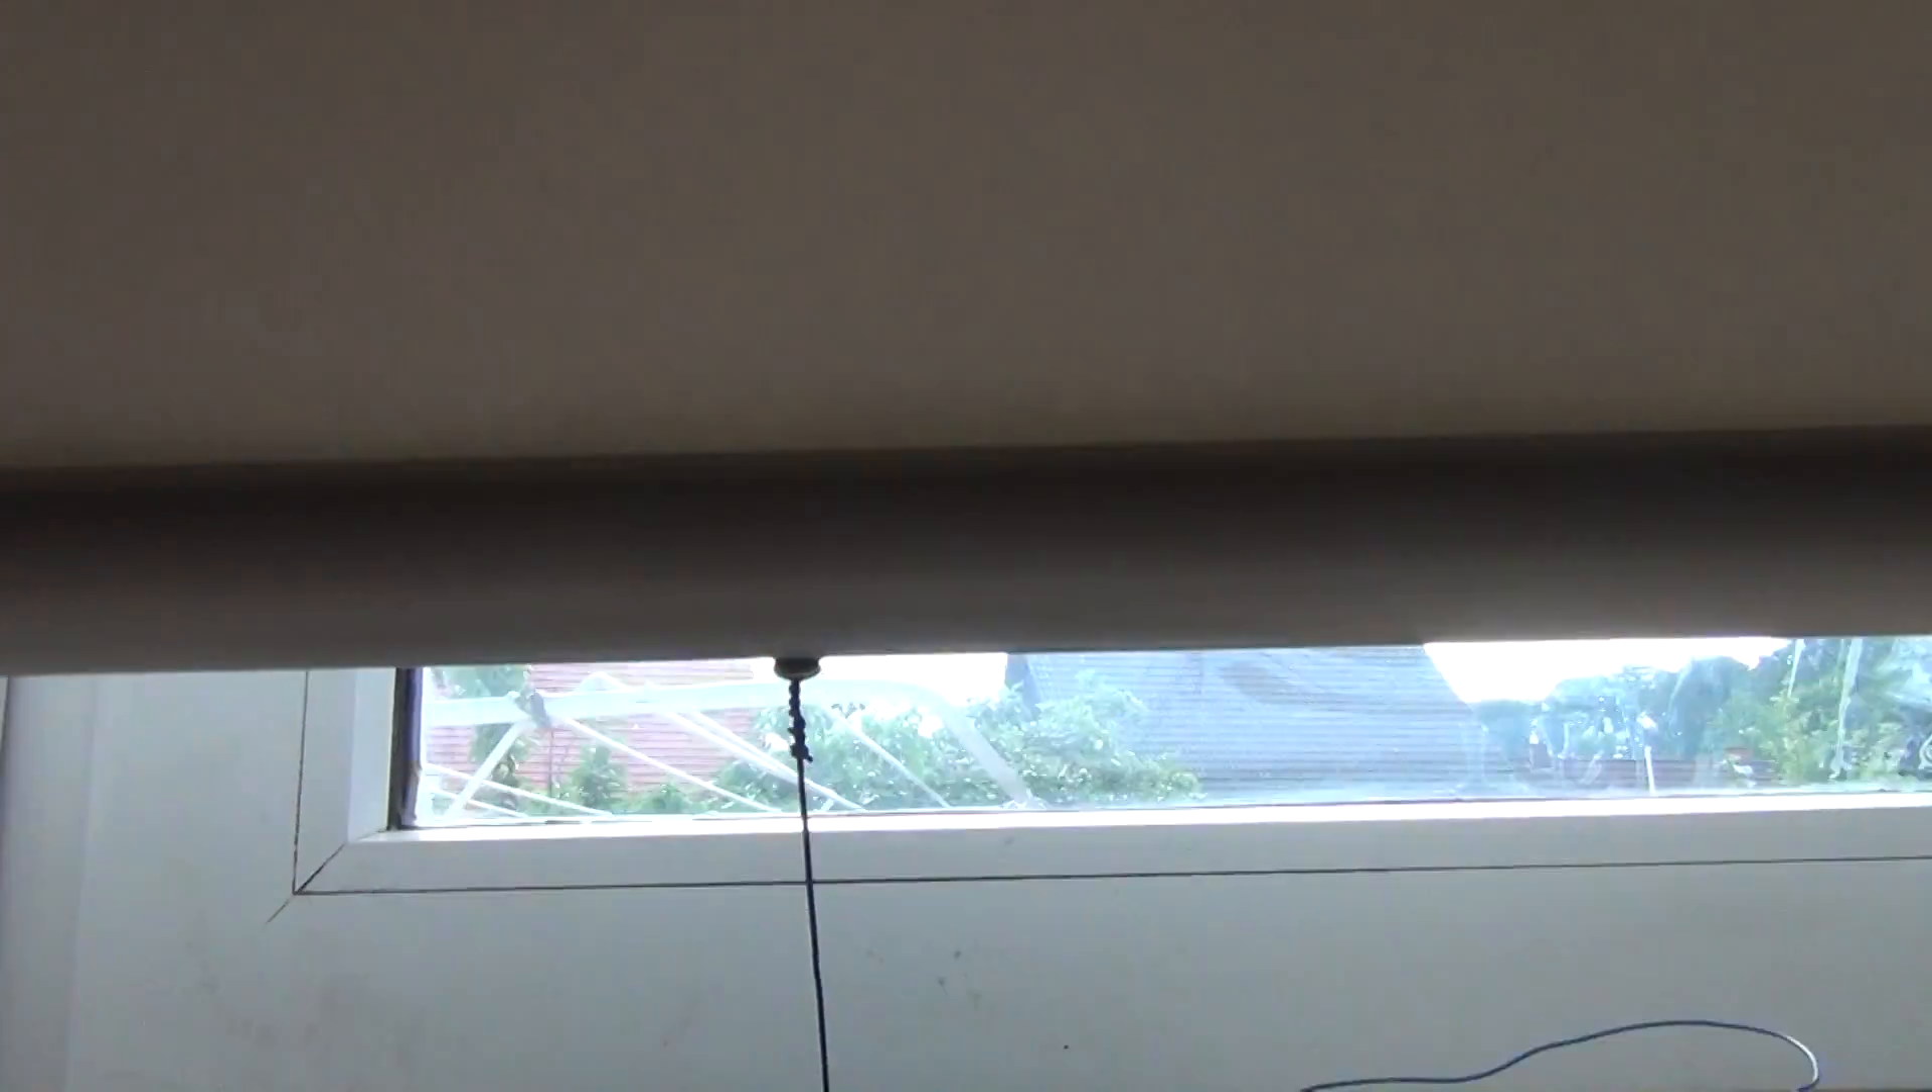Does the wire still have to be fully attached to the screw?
No.